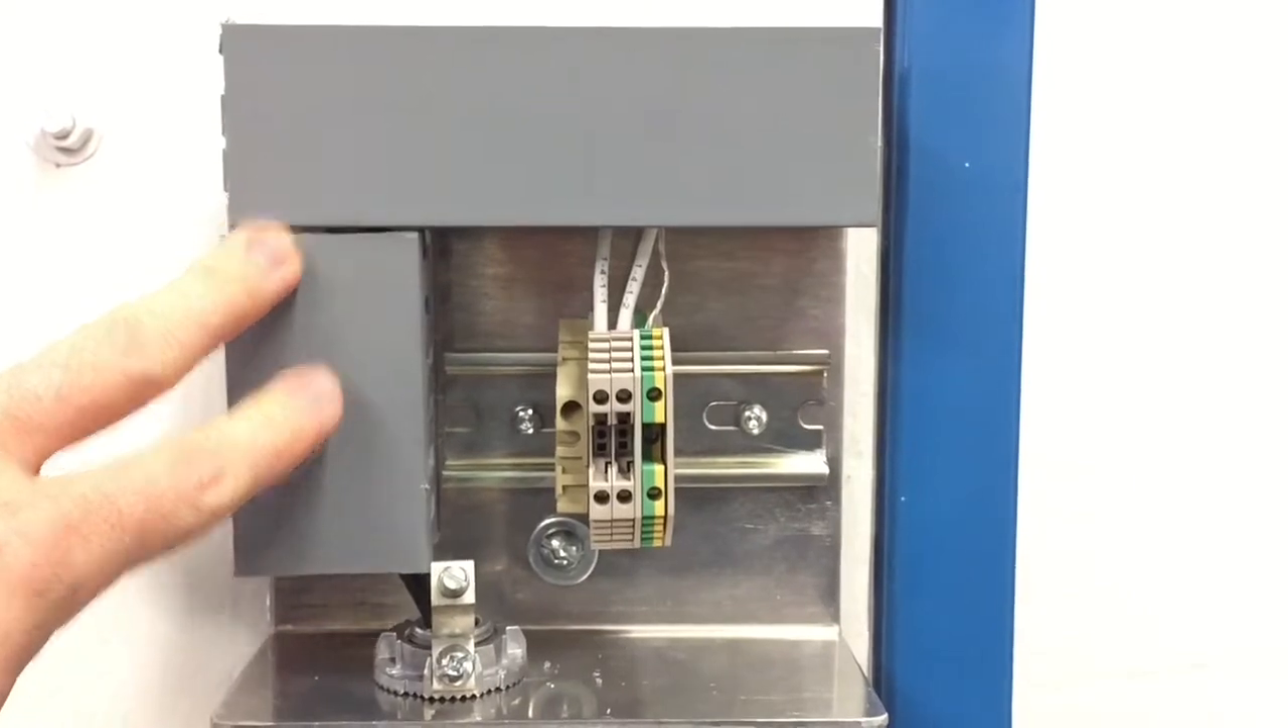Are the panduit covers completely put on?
Yes.